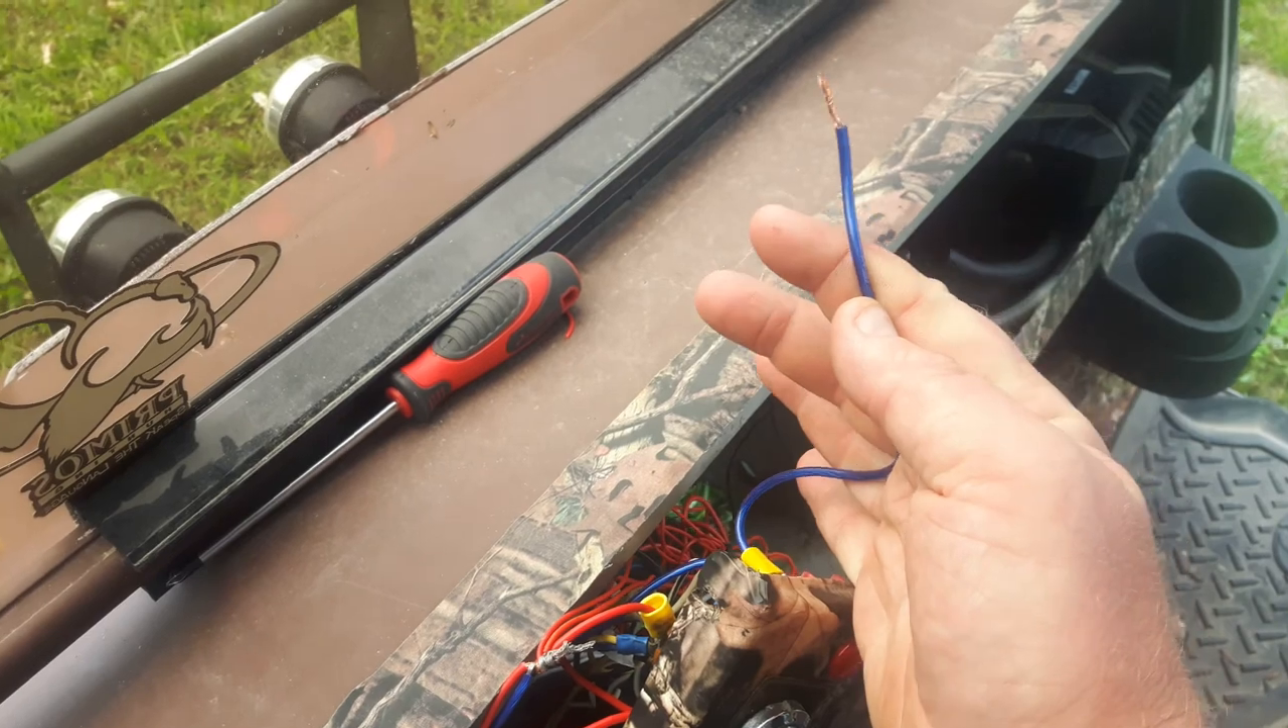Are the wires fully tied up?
No.